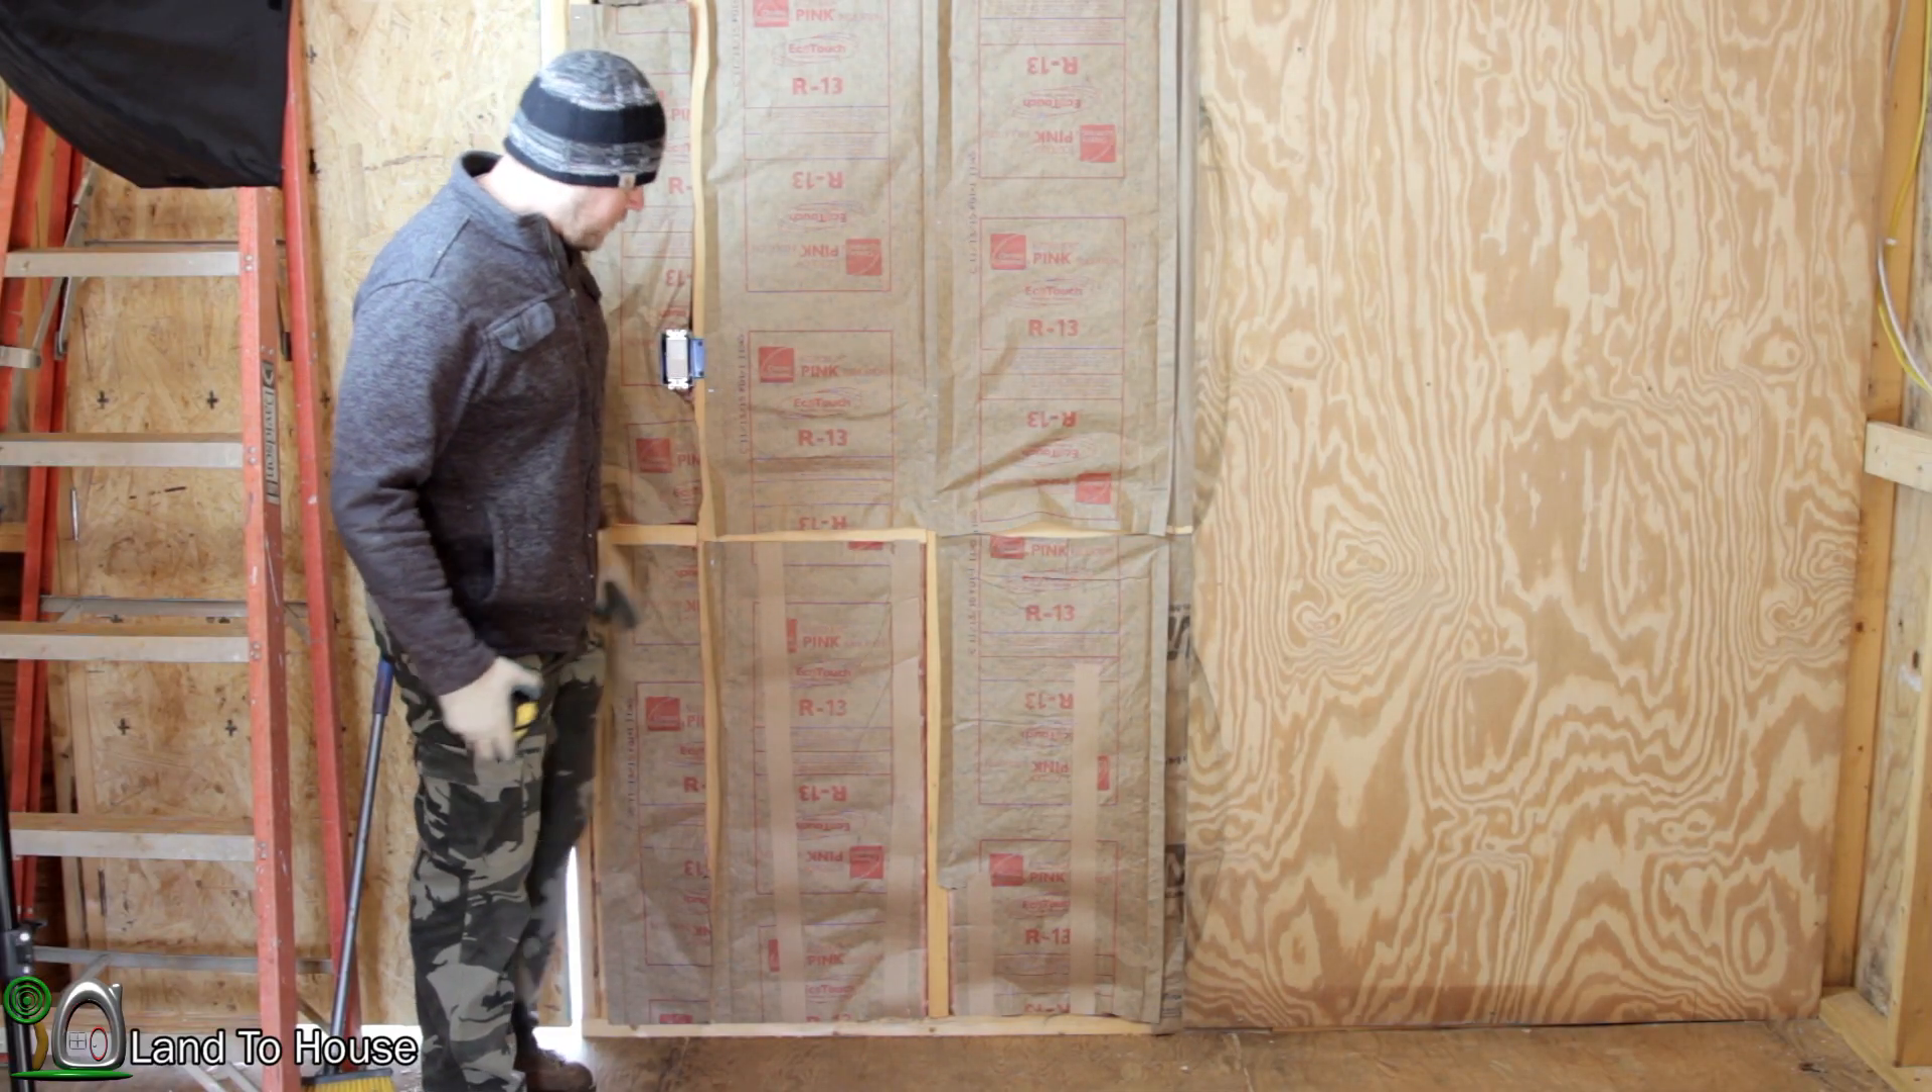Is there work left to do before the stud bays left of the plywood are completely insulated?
No.